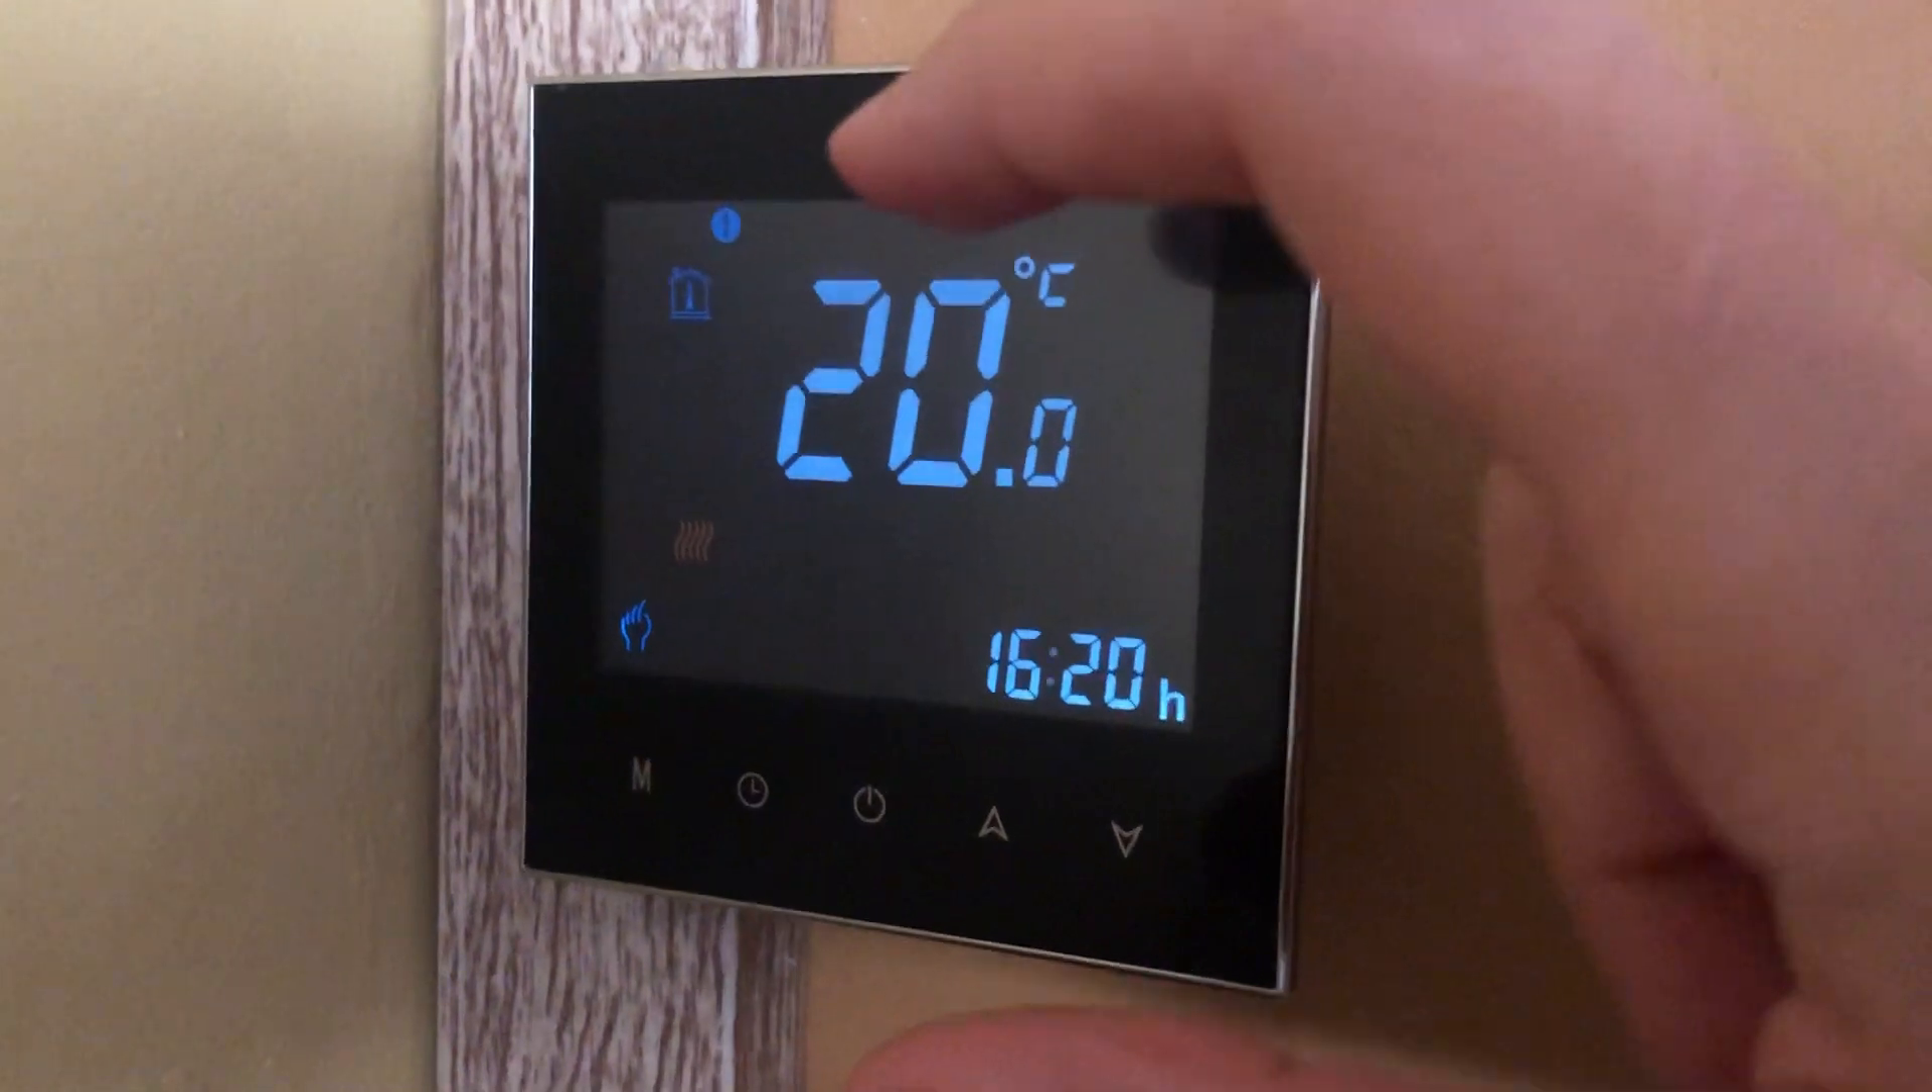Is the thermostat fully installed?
Yes.